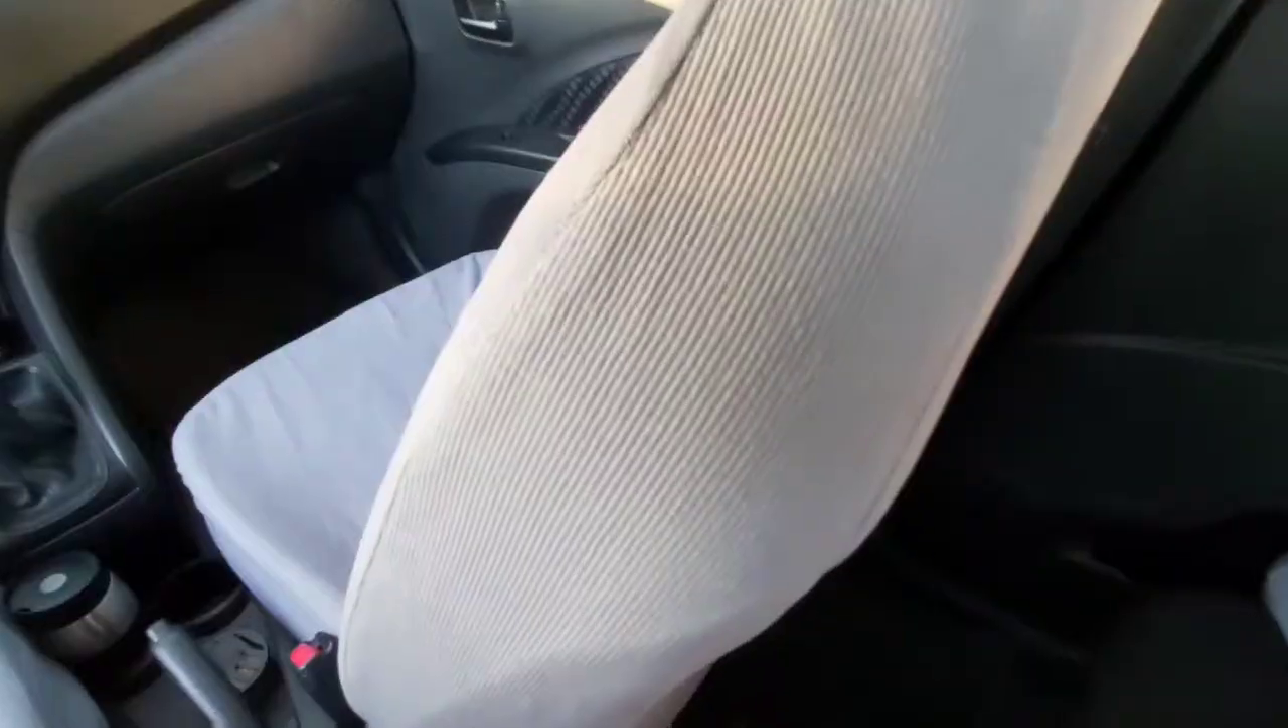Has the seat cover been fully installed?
Yes.